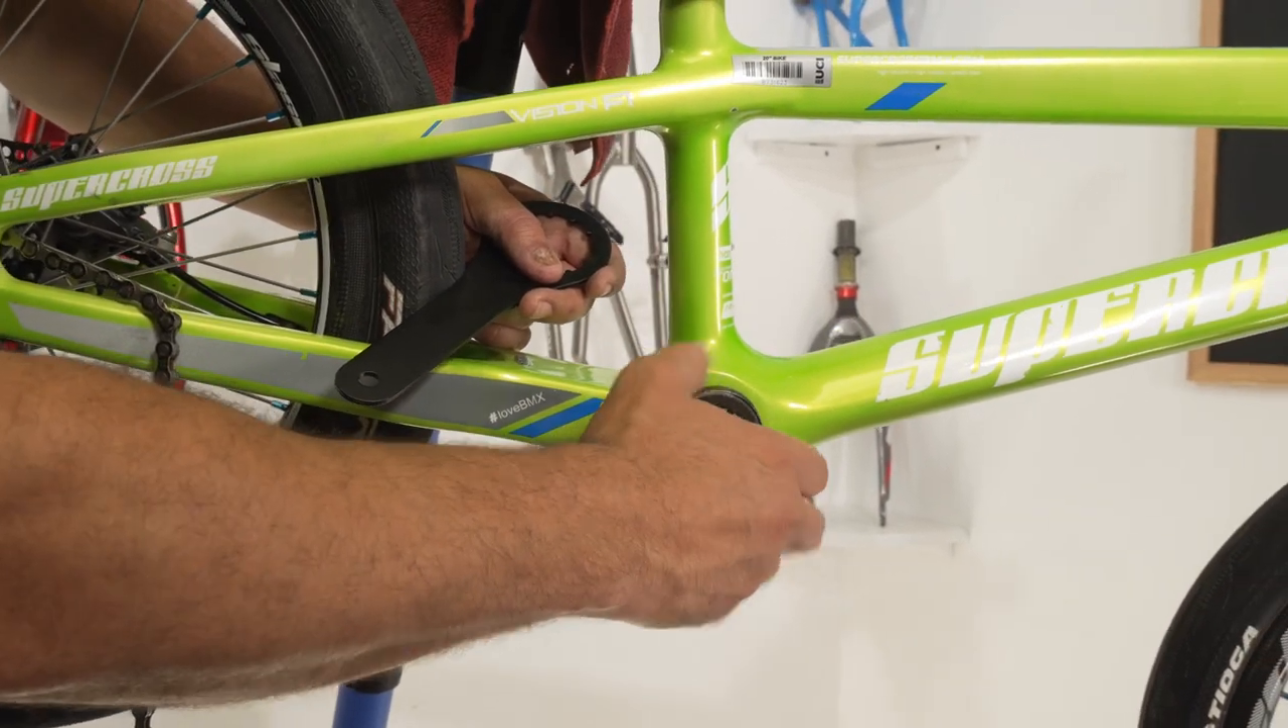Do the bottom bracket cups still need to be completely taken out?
Yes.